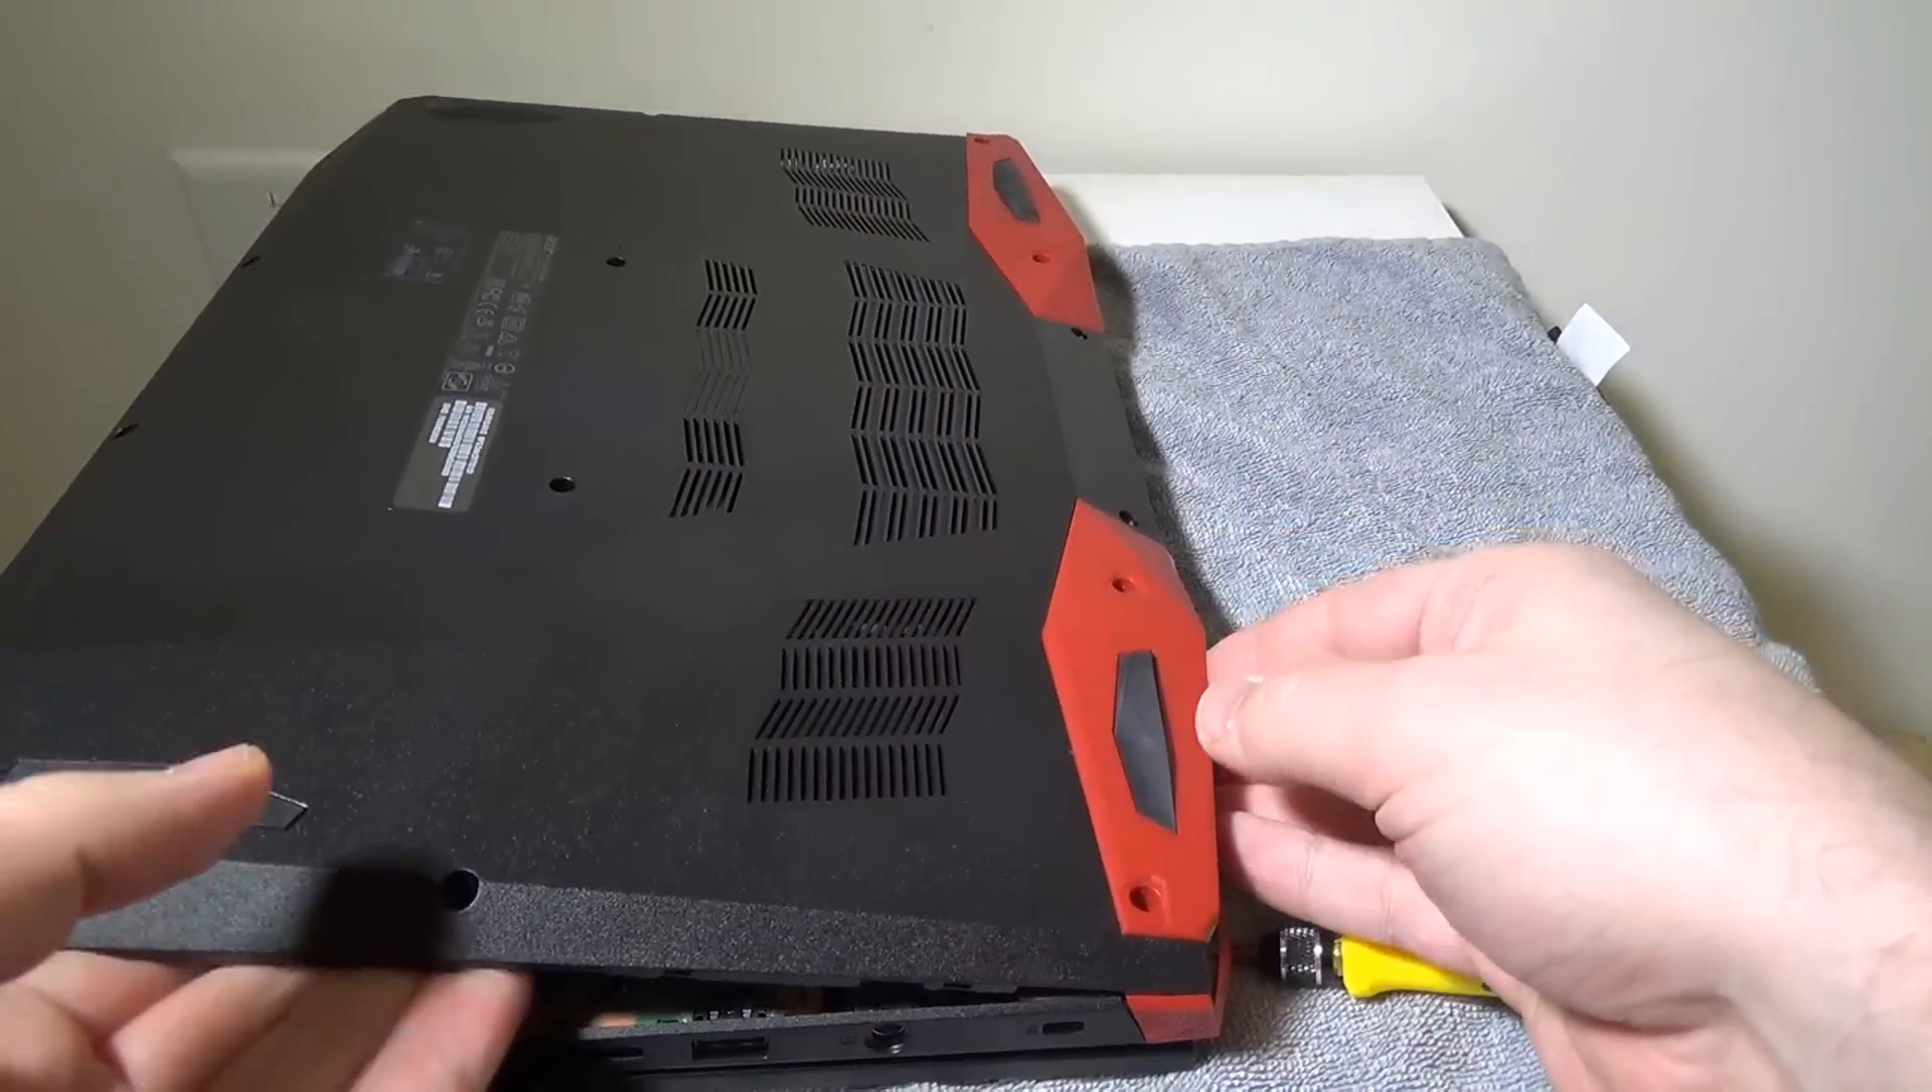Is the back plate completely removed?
No.